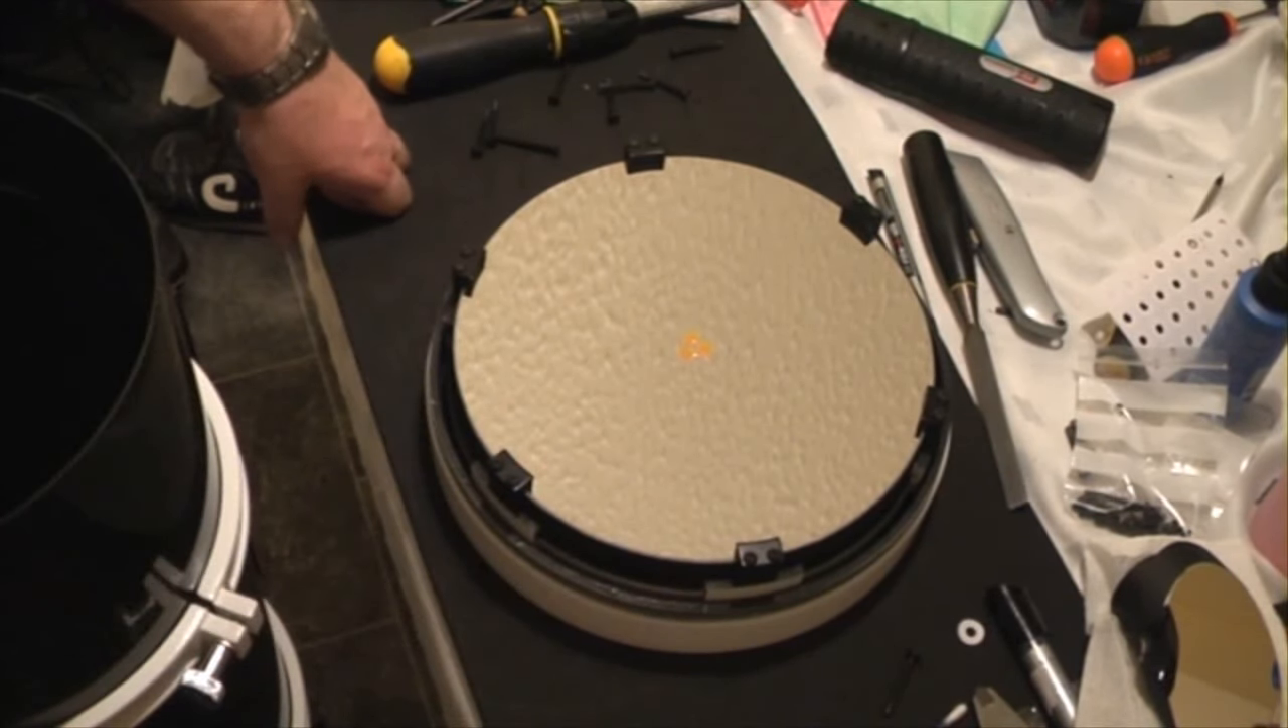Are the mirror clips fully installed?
Yes.